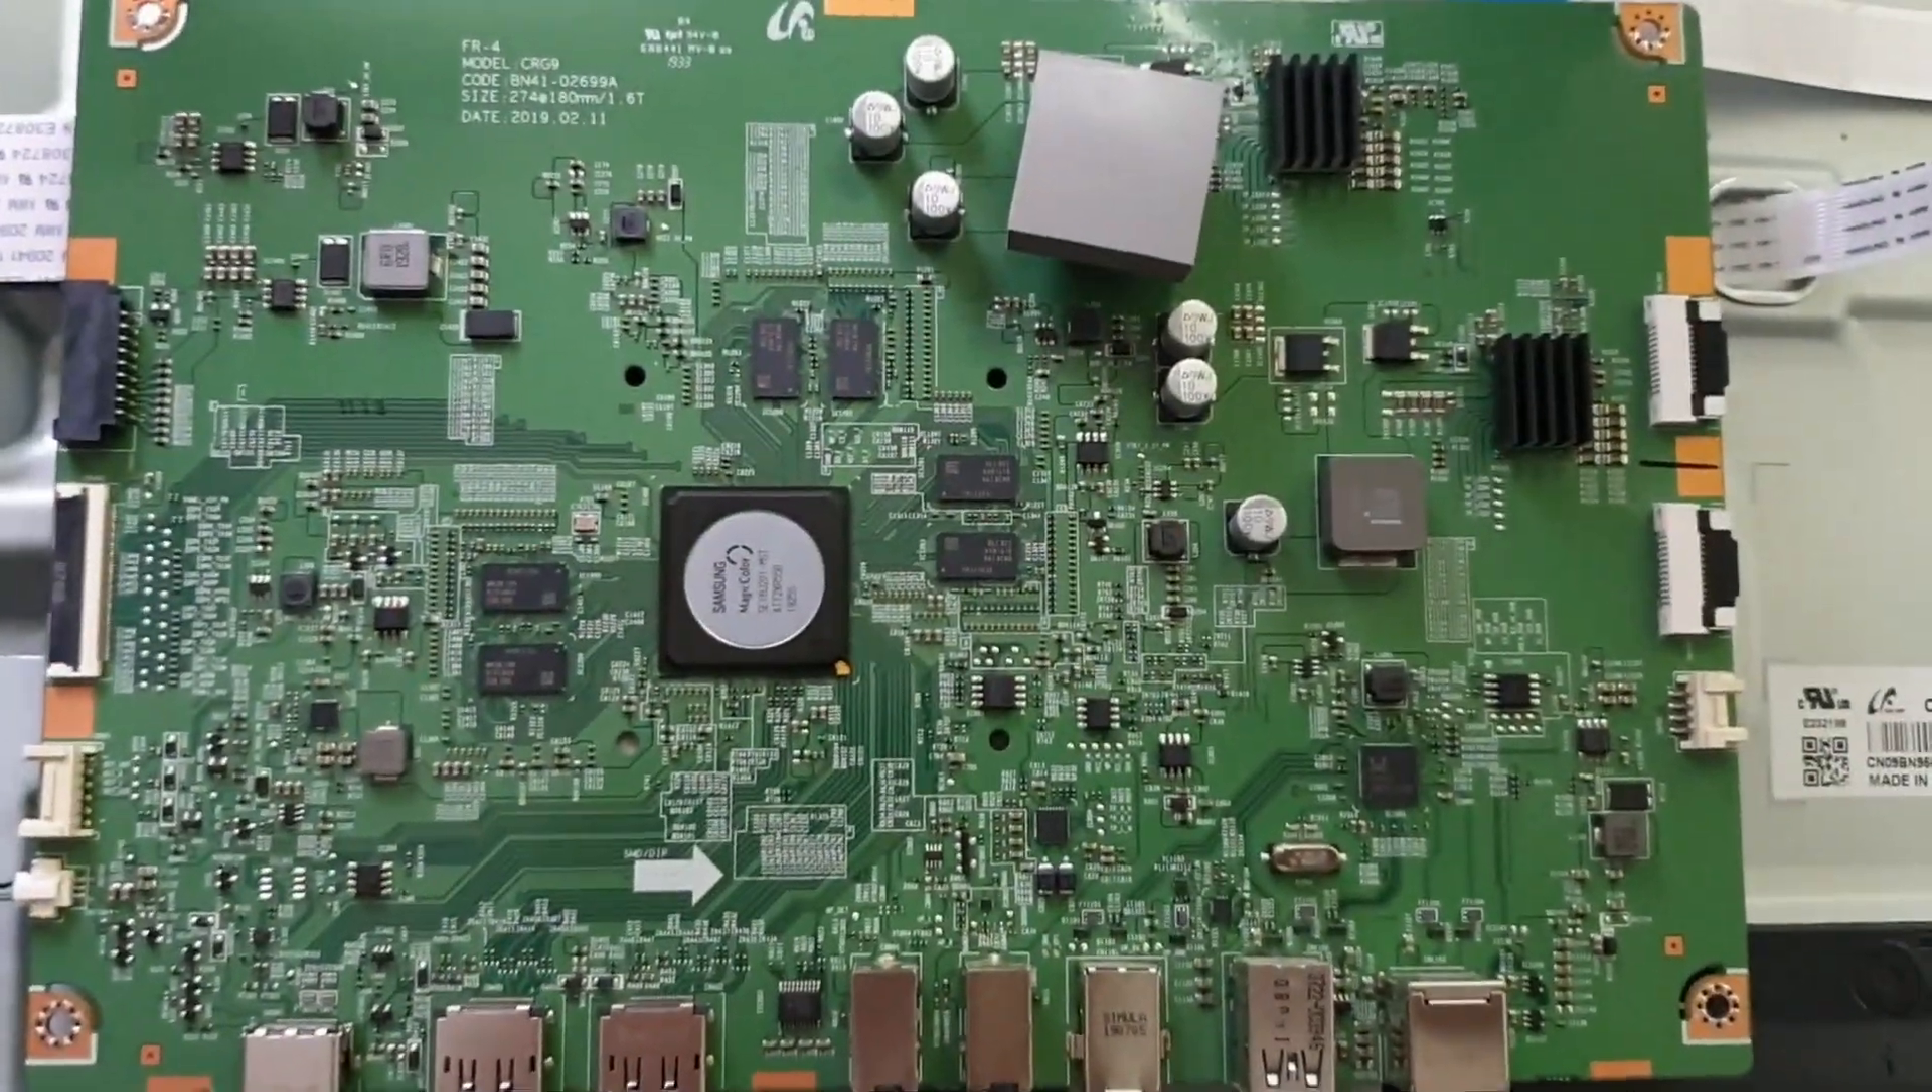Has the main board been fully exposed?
Yes.